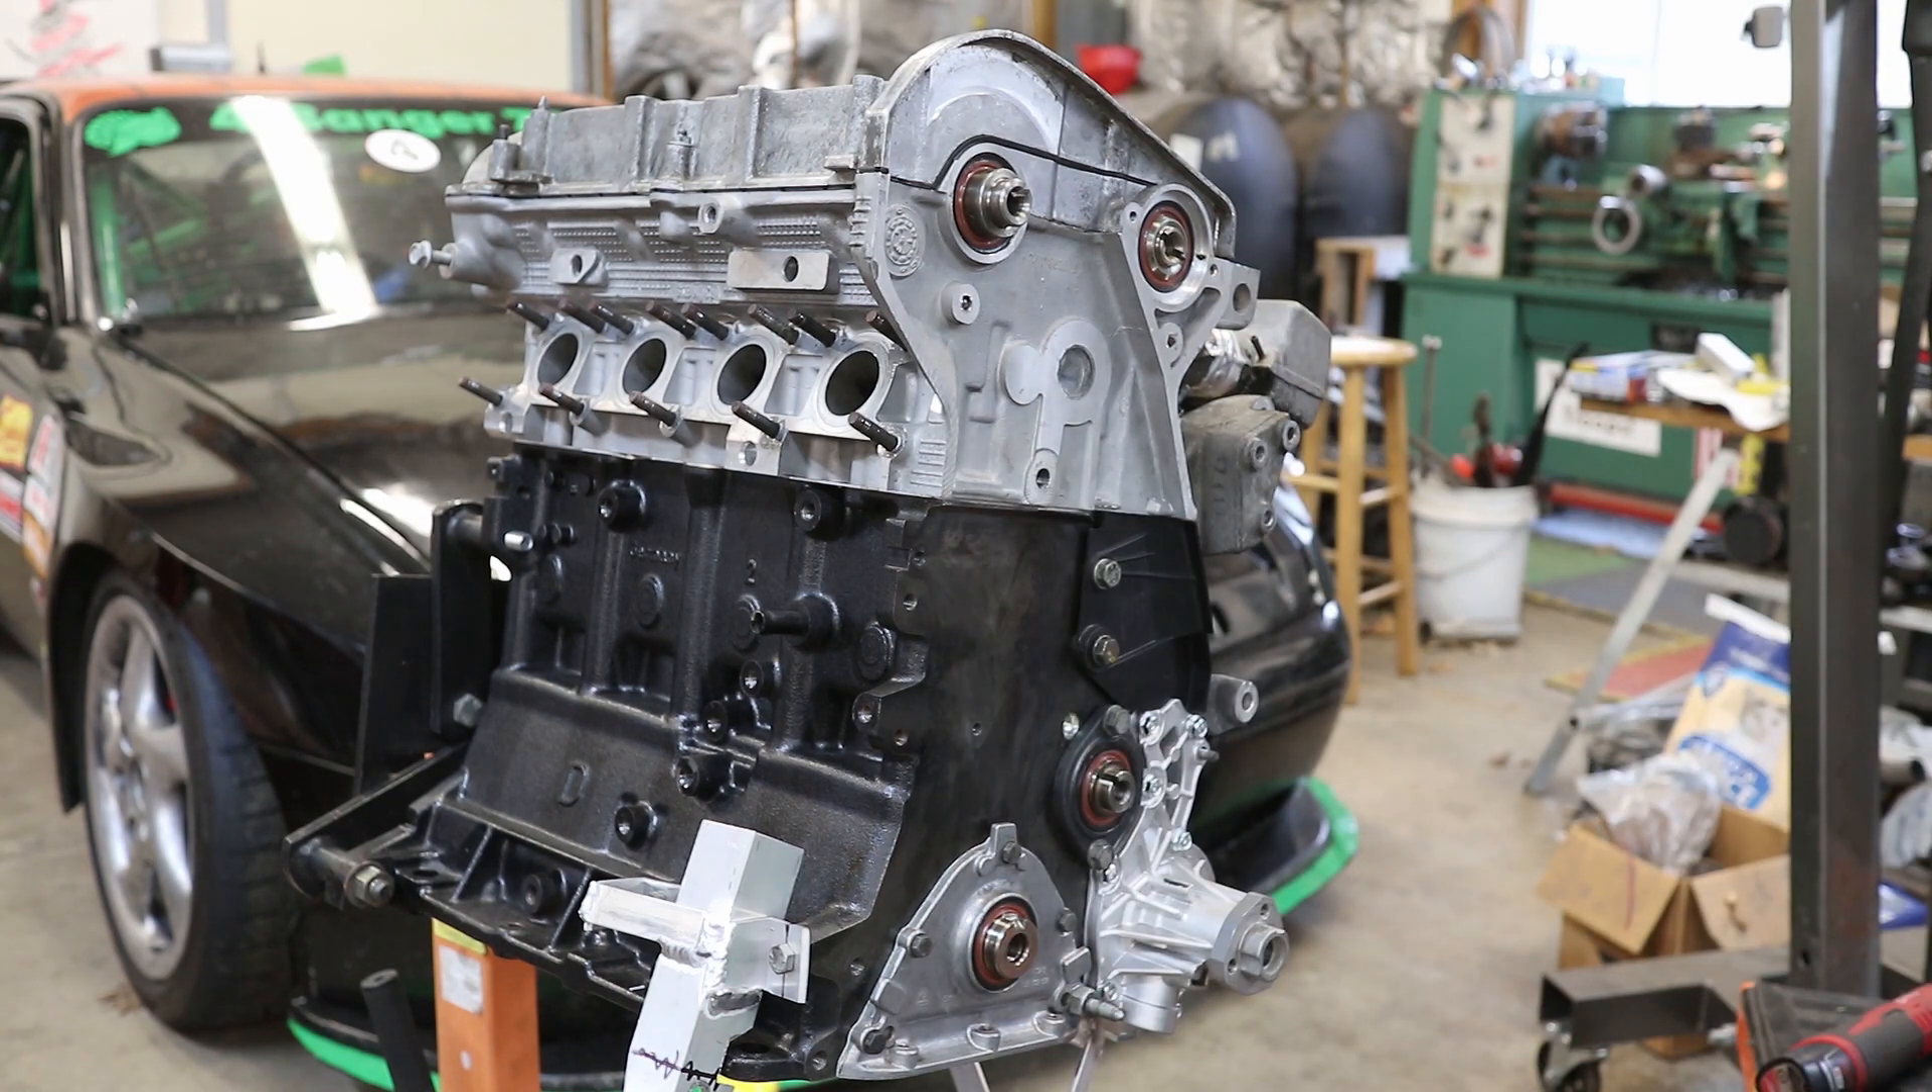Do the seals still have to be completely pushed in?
No.